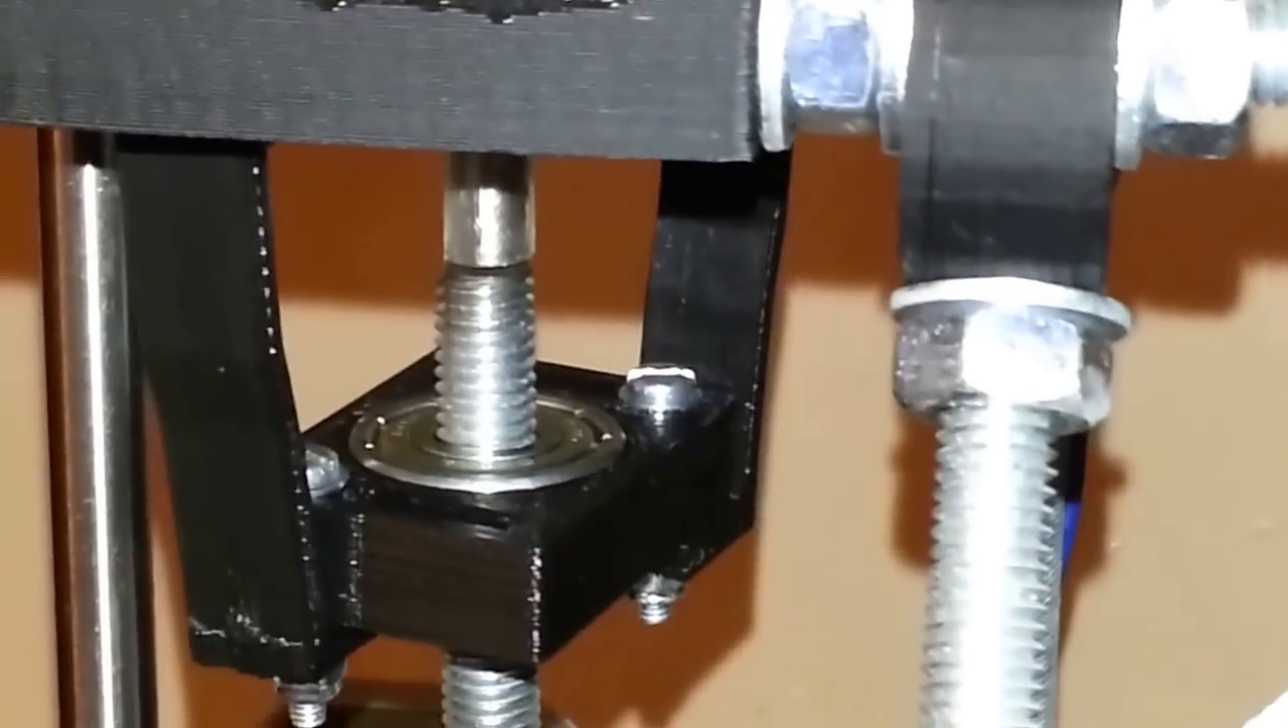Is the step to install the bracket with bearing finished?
Yes.